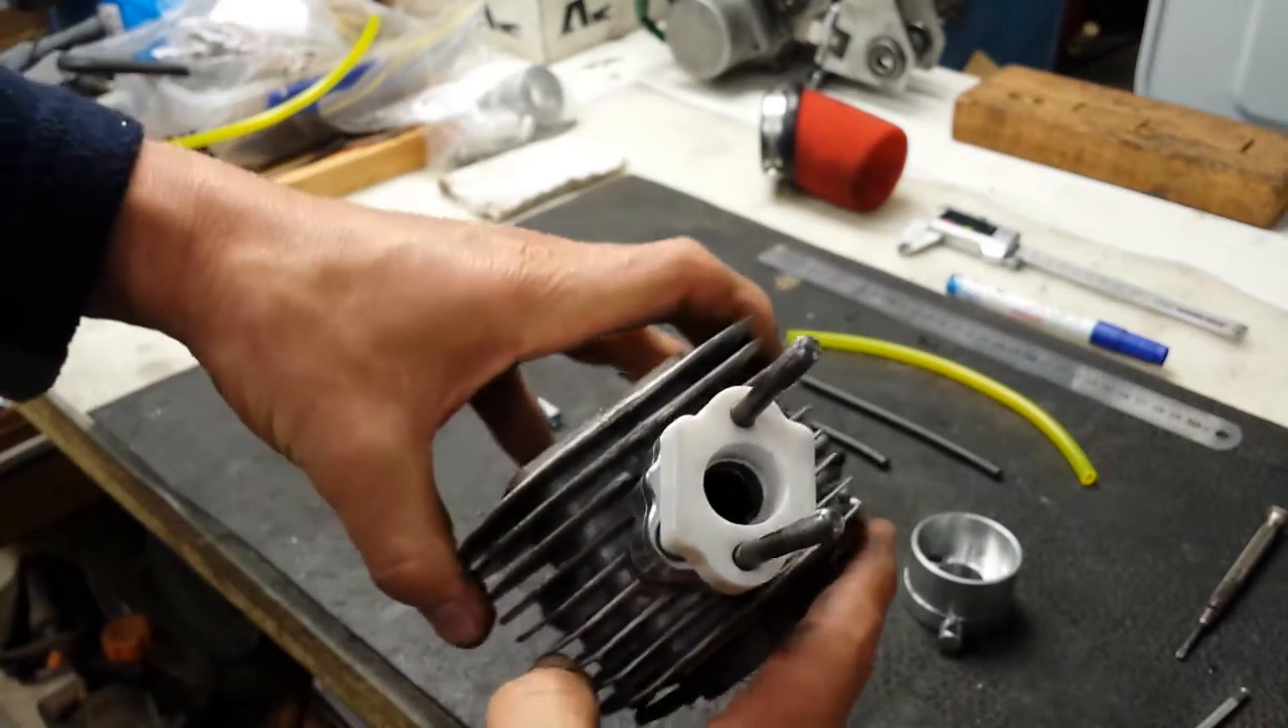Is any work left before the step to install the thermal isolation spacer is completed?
No.